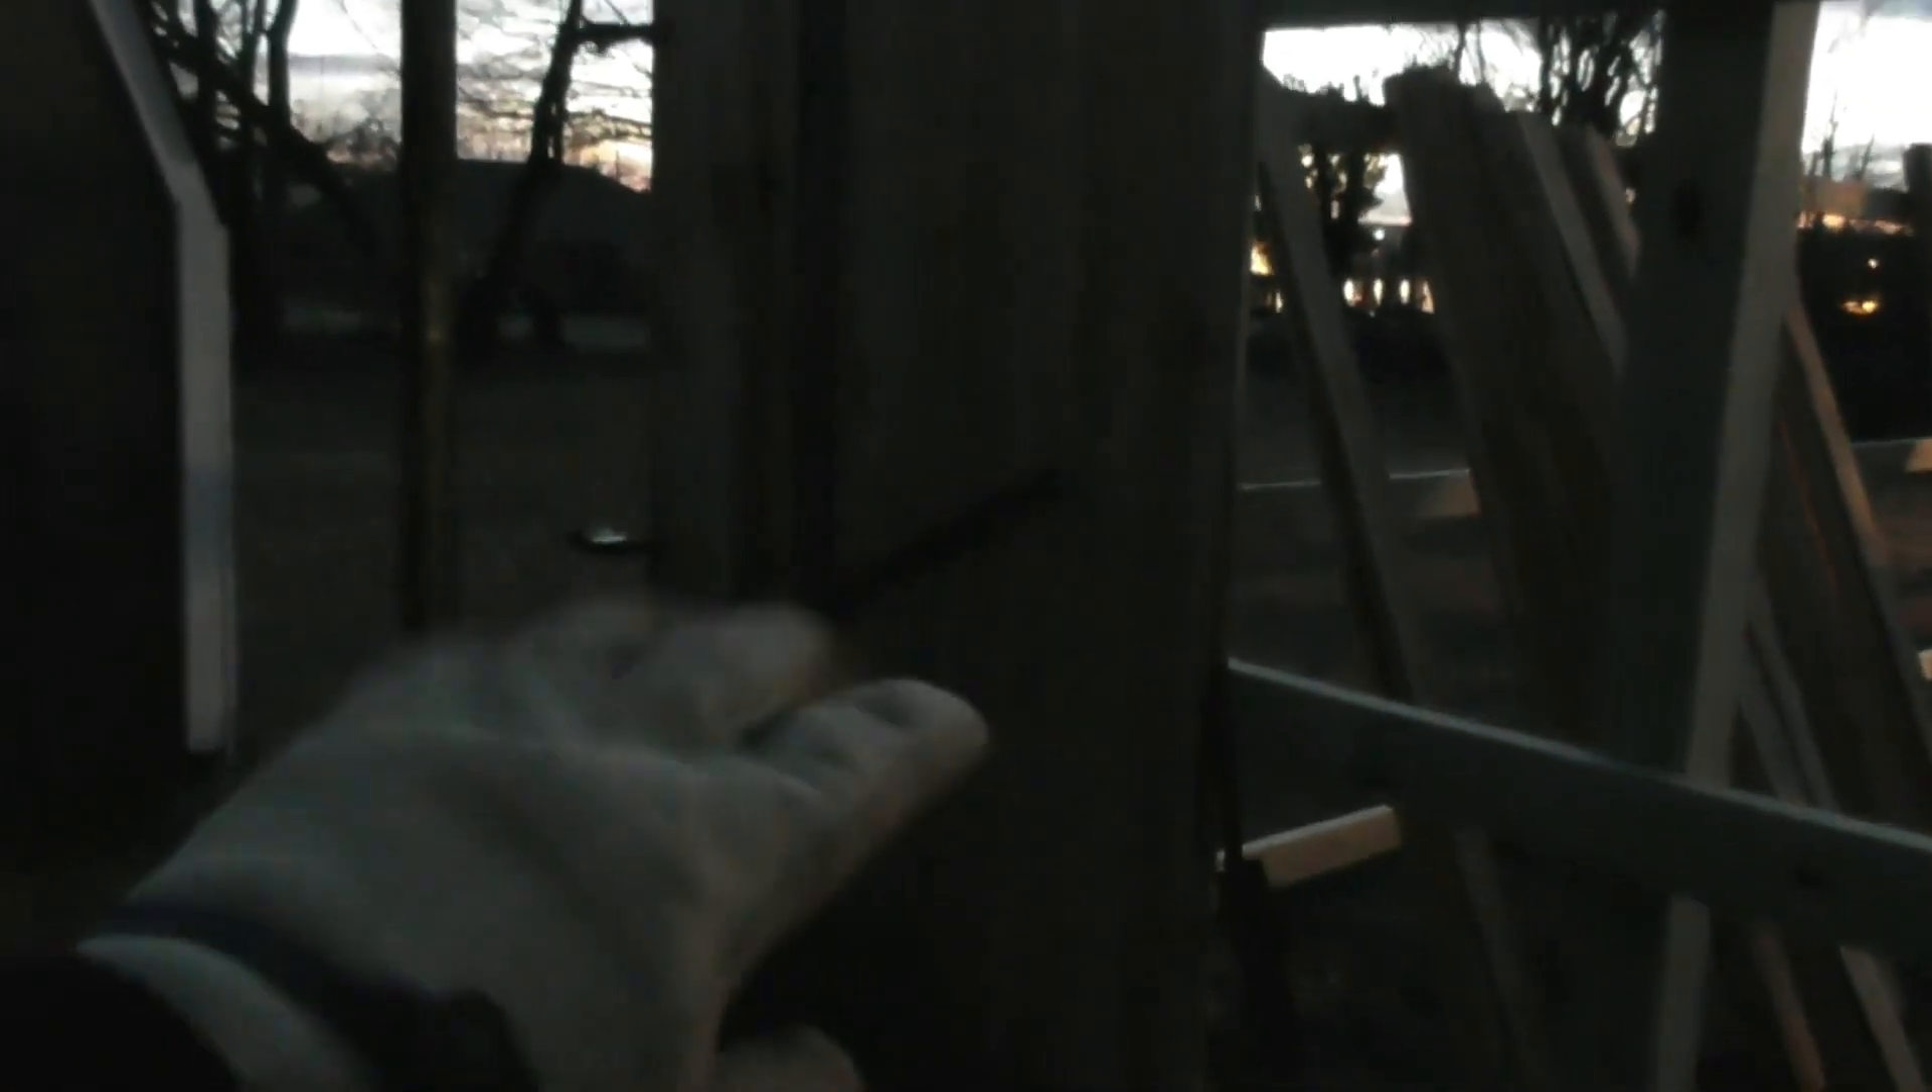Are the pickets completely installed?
No.